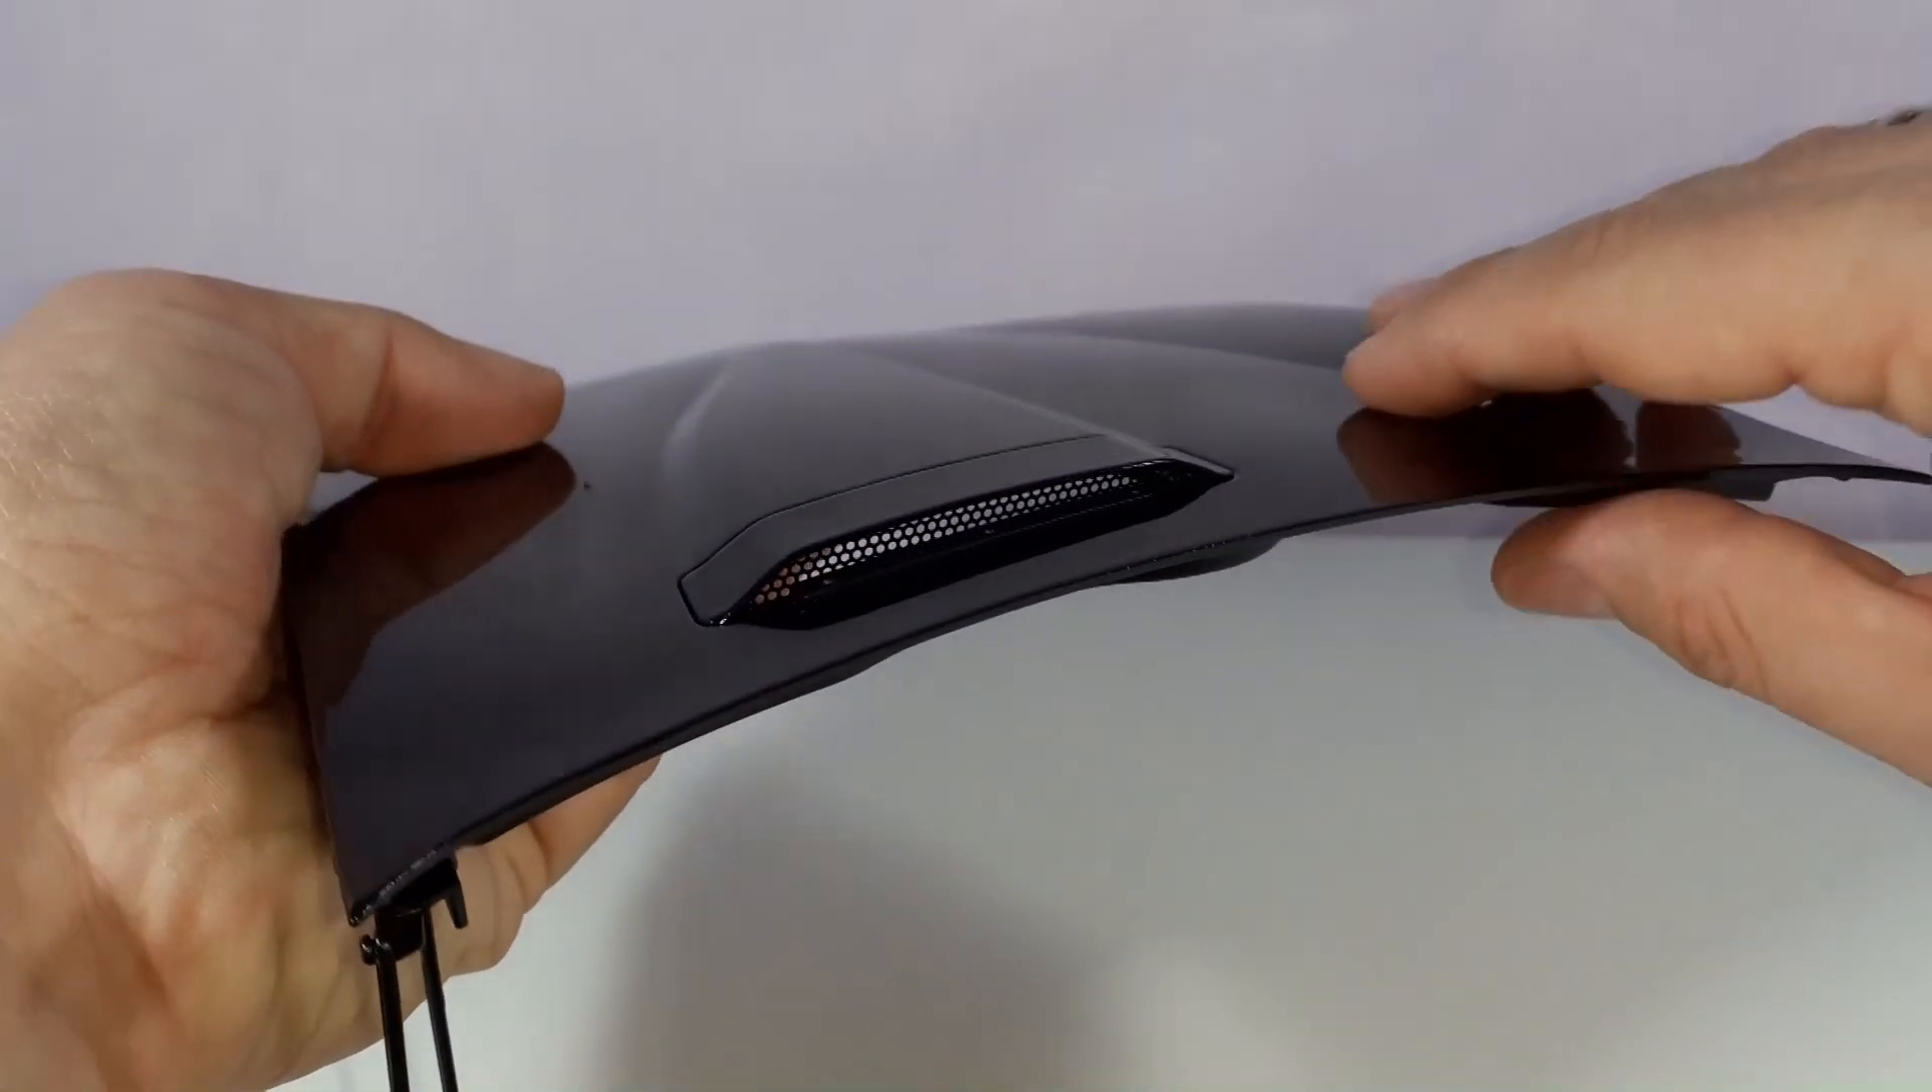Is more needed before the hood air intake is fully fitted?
No.